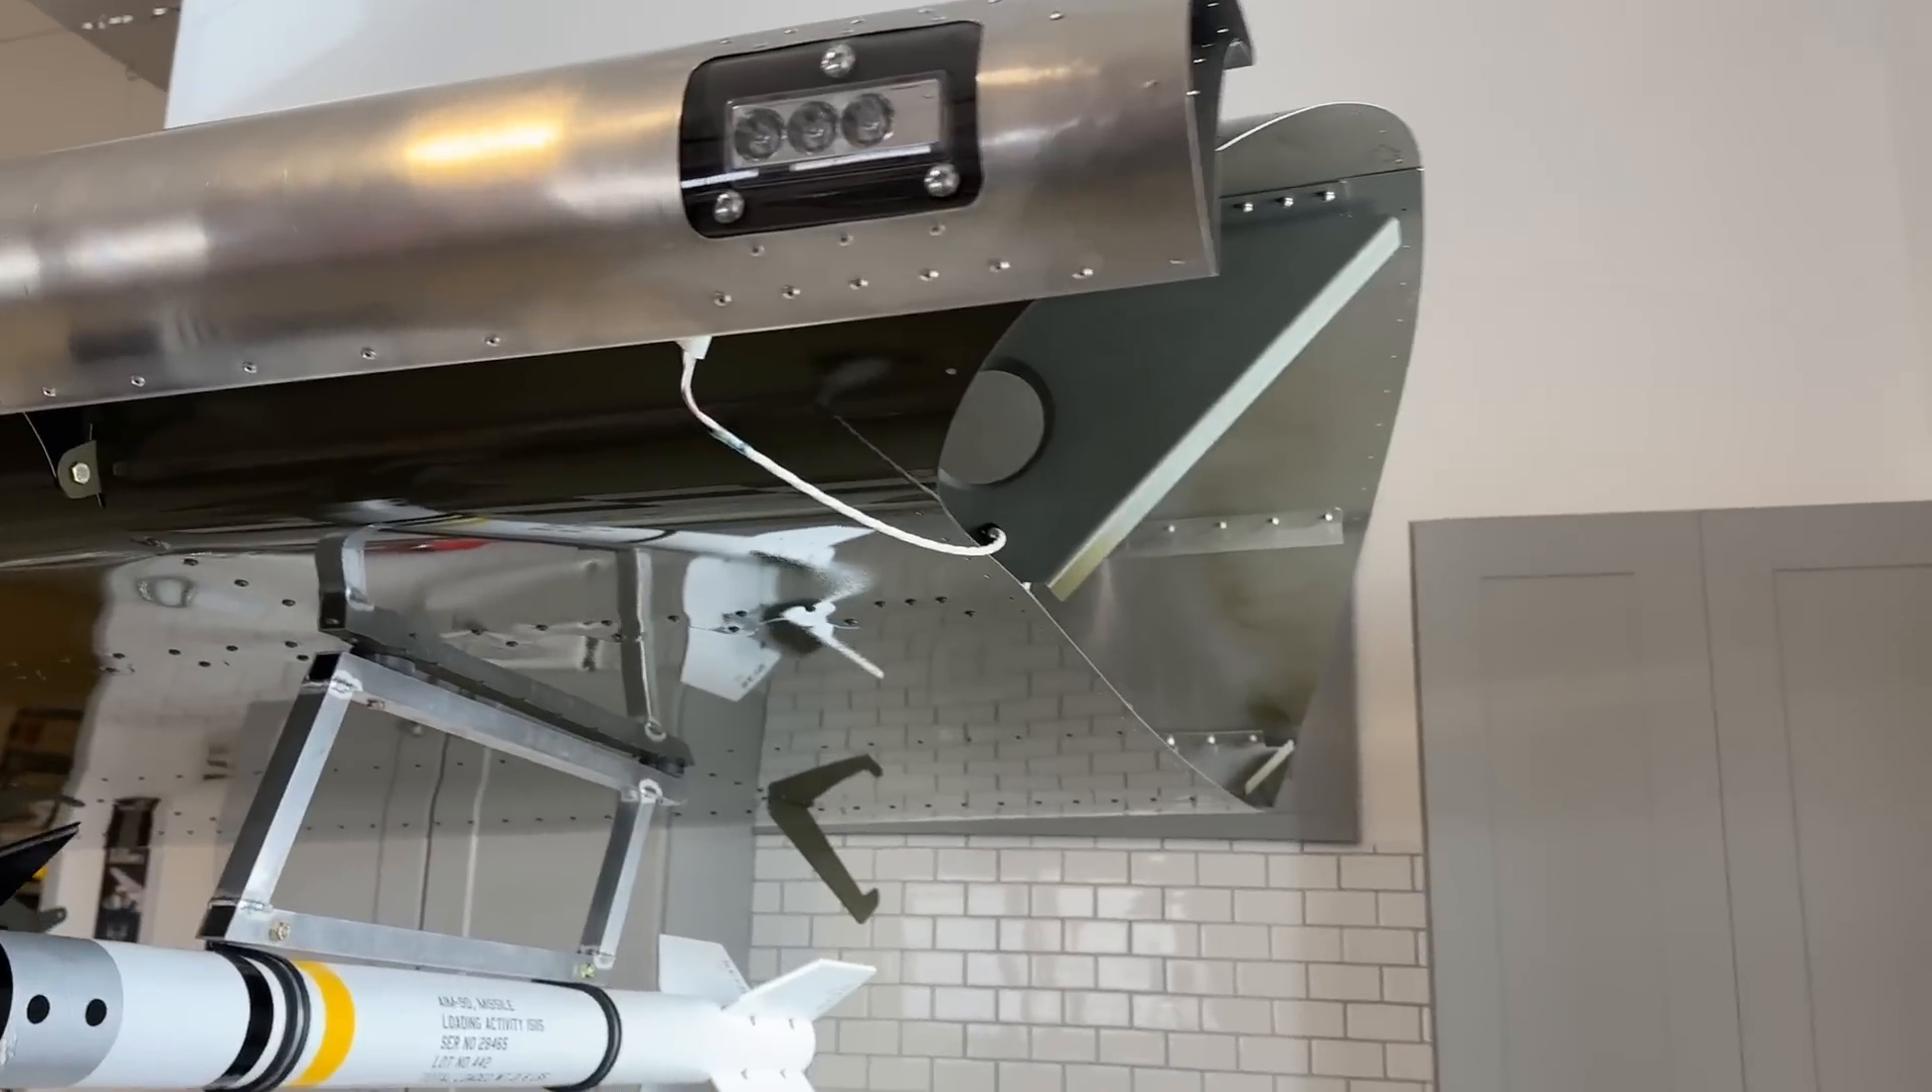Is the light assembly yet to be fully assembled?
No.